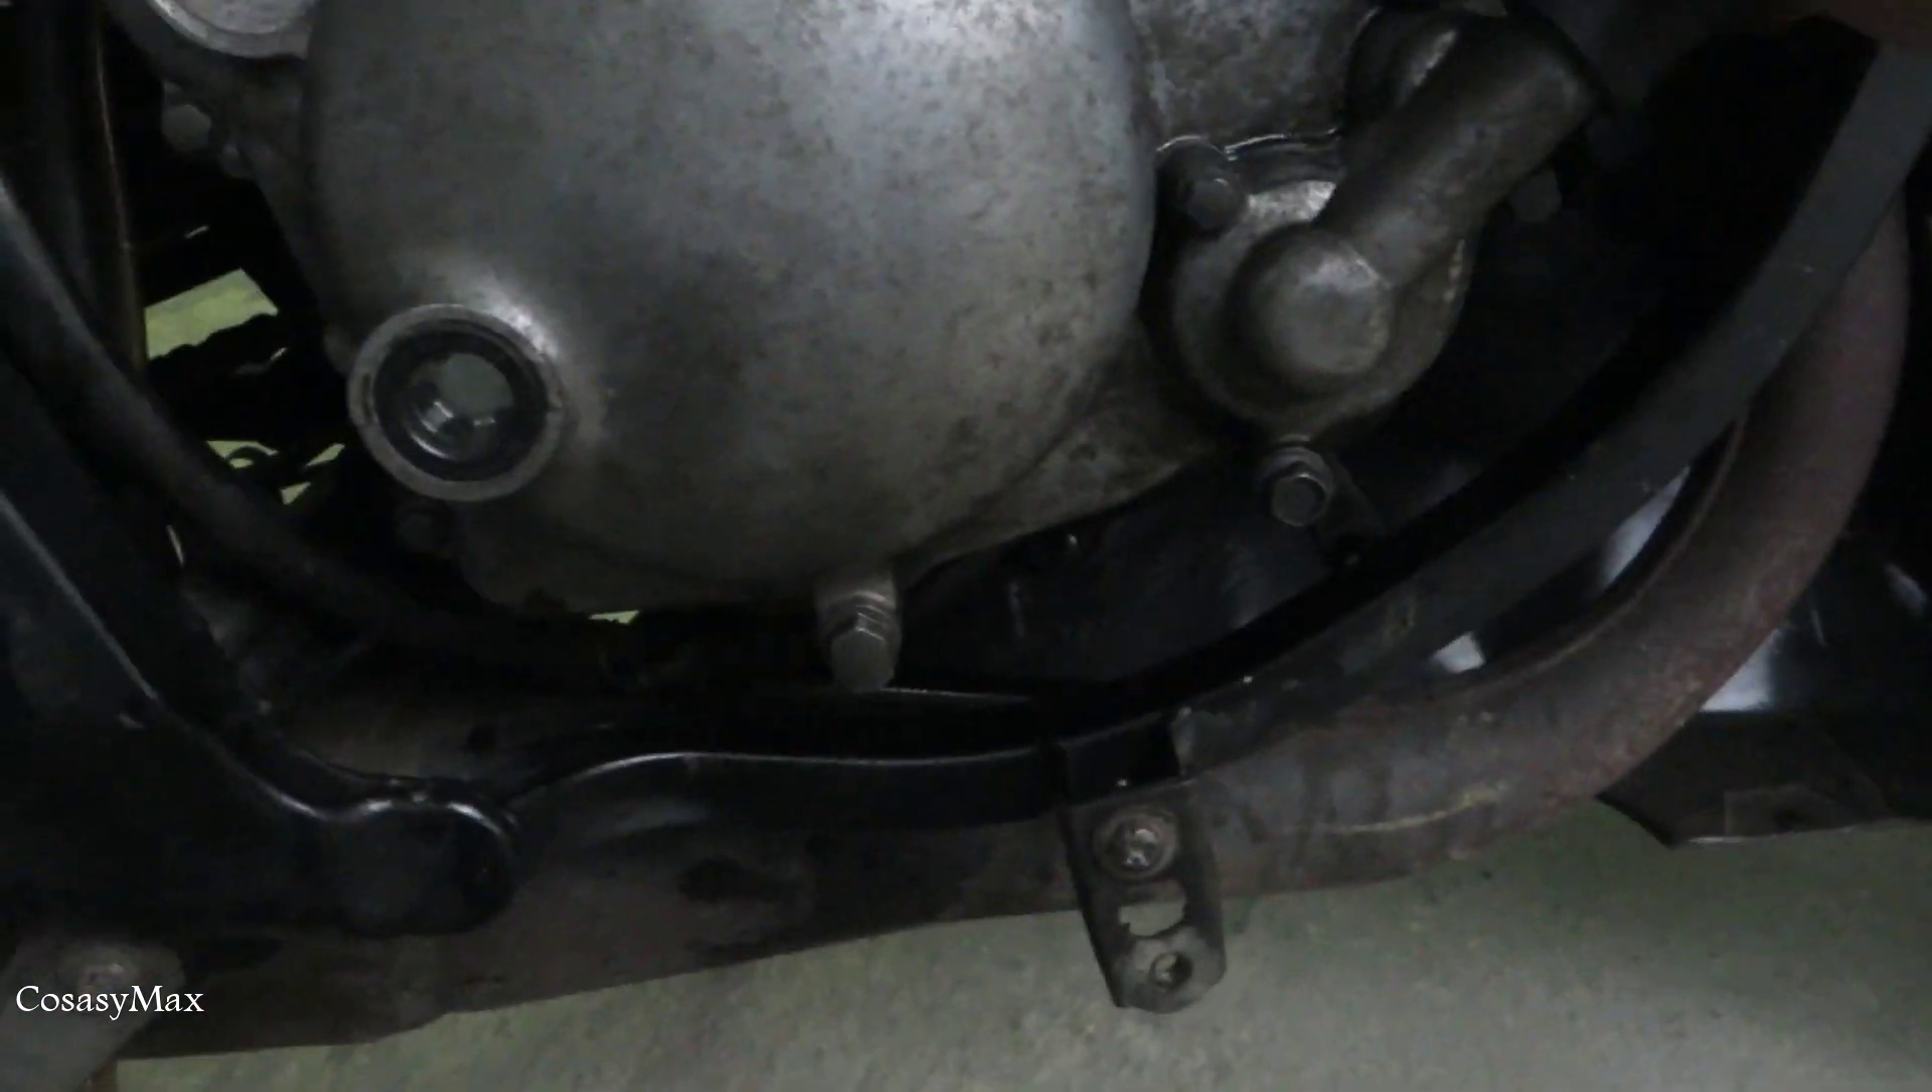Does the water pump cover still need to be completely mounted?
No.